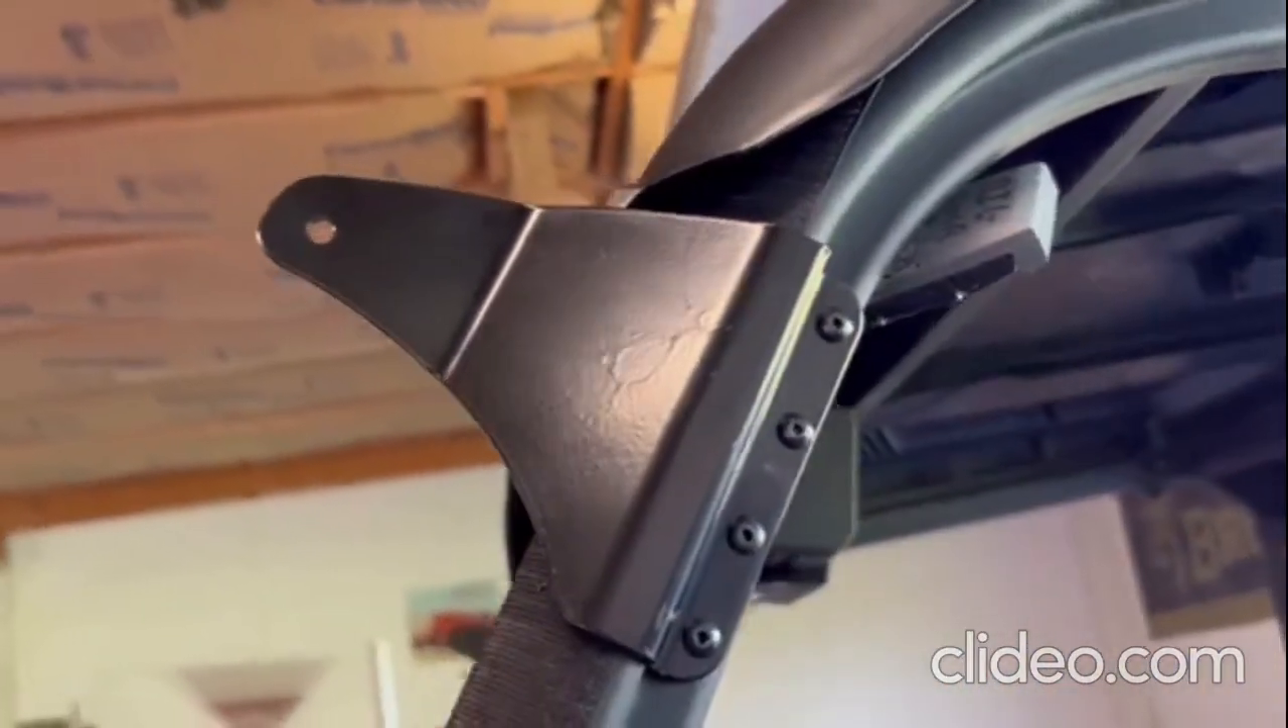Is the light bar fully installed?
No.